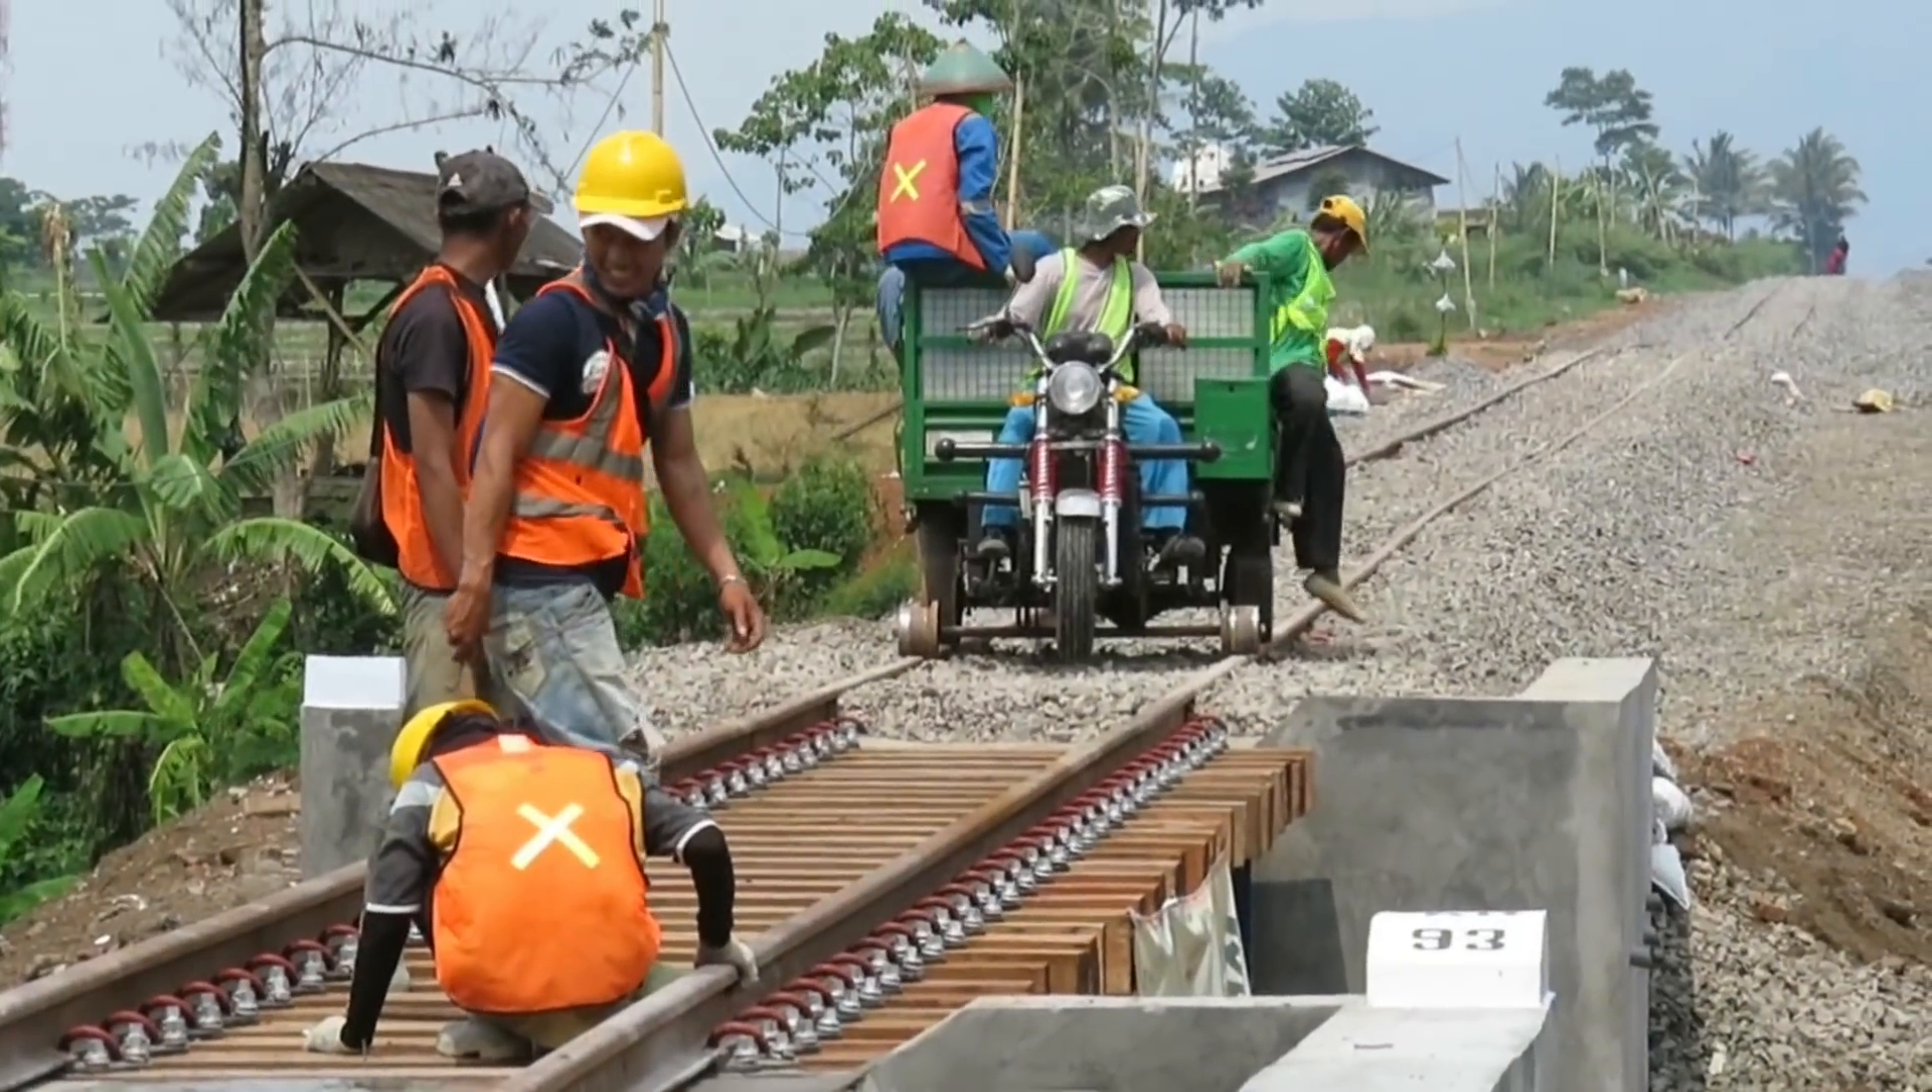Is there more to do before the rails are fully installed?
No.